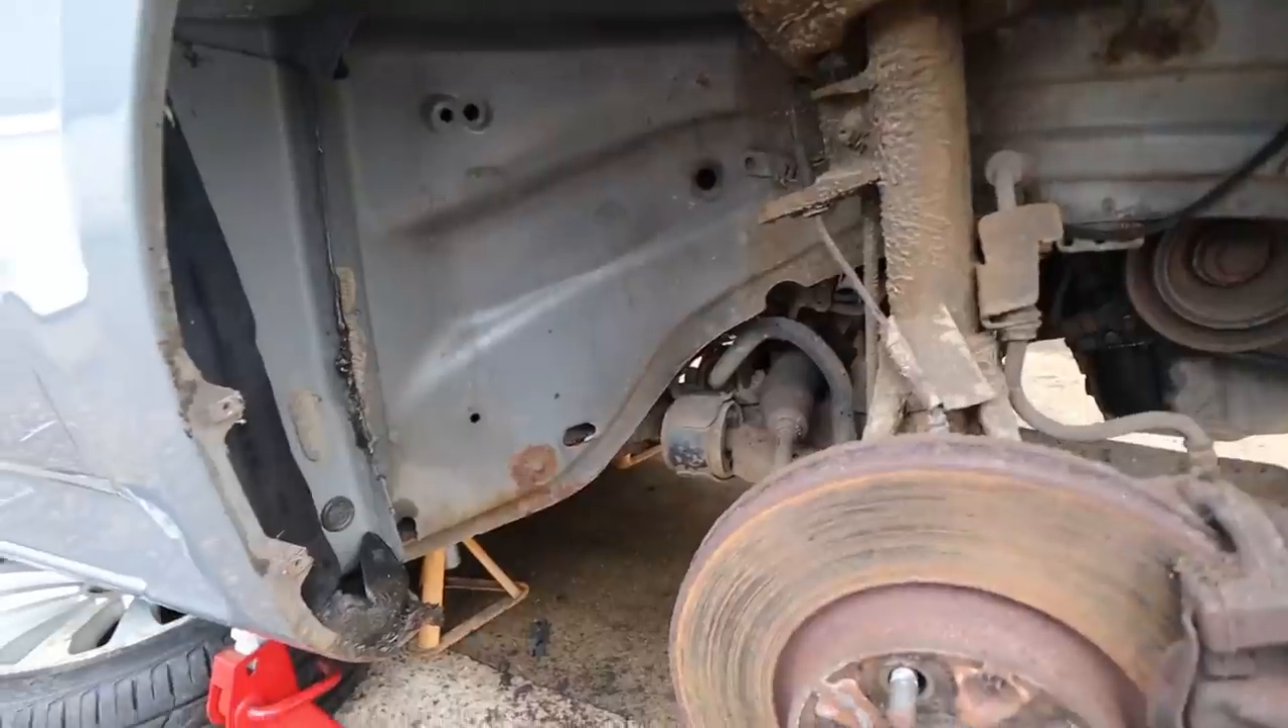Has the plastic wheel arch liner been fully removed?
Yes.